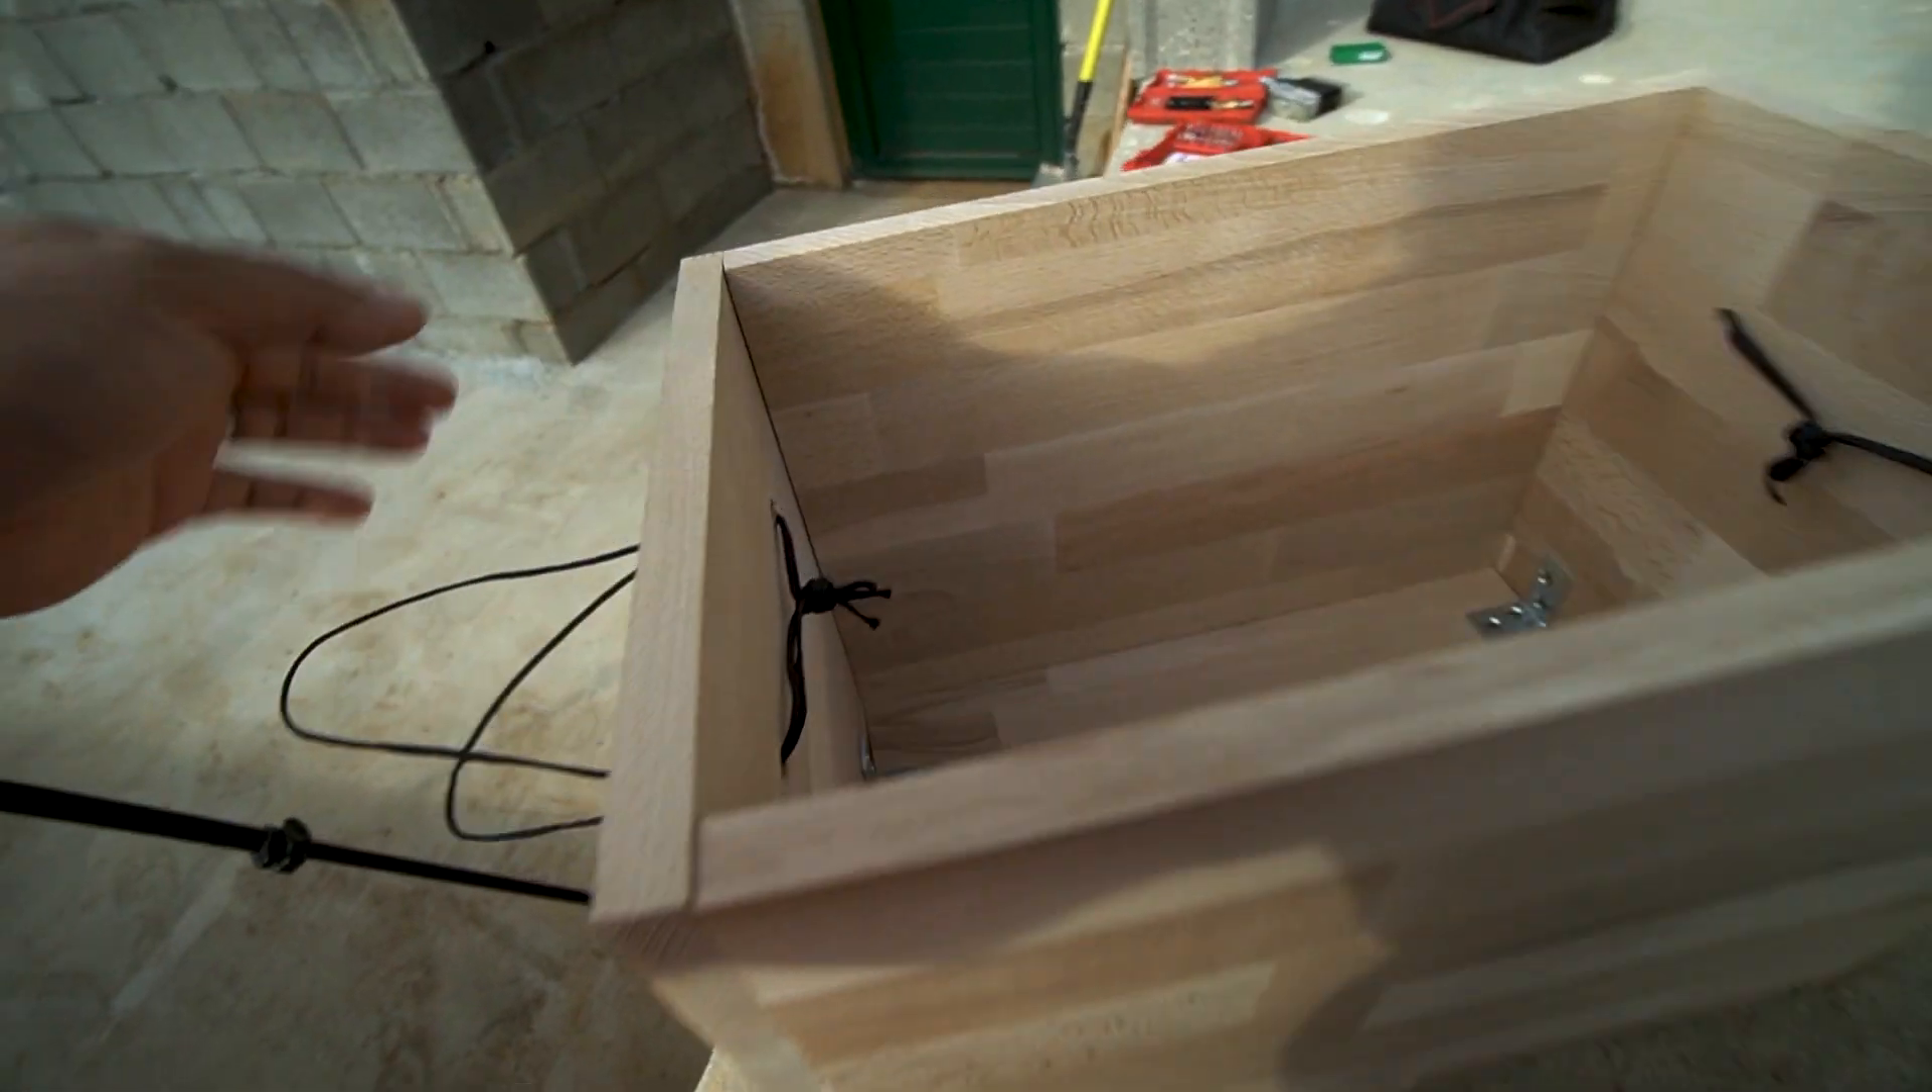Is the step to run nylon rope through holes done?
Yes.